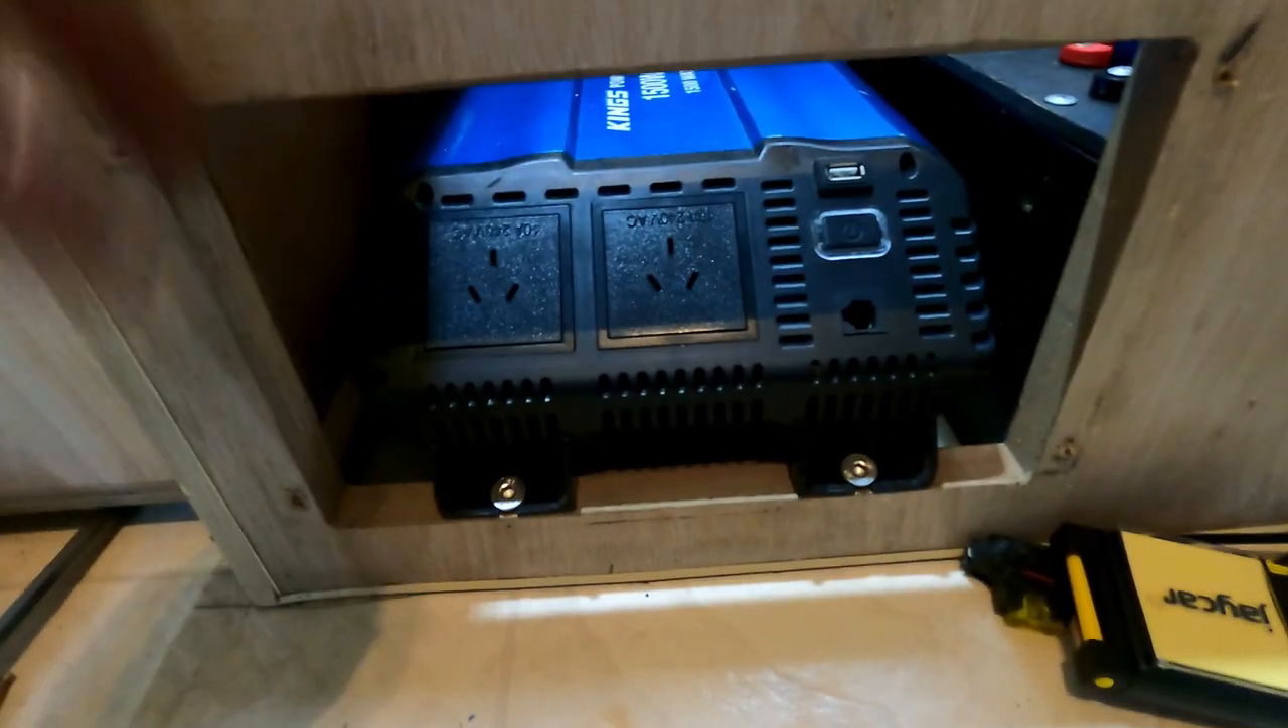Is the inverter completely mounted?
Yes.